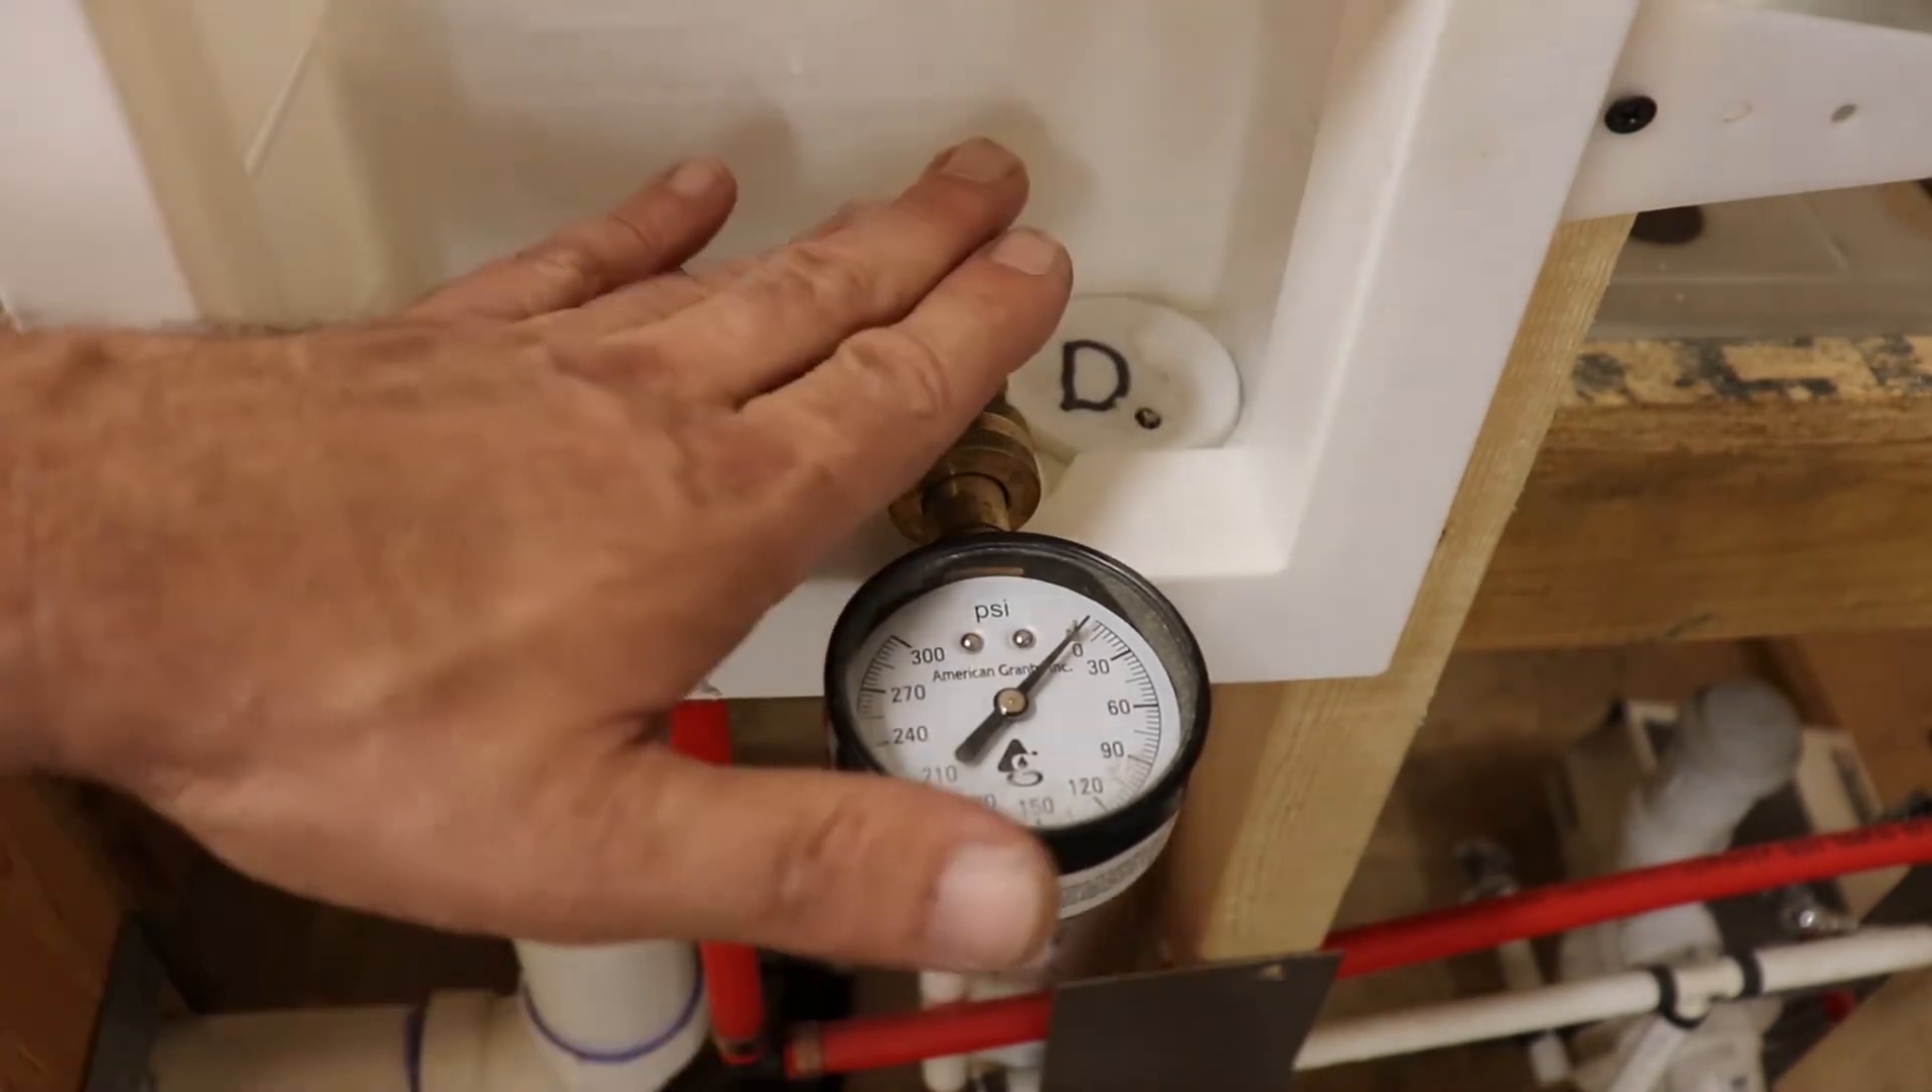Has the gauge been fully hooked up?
Yes.